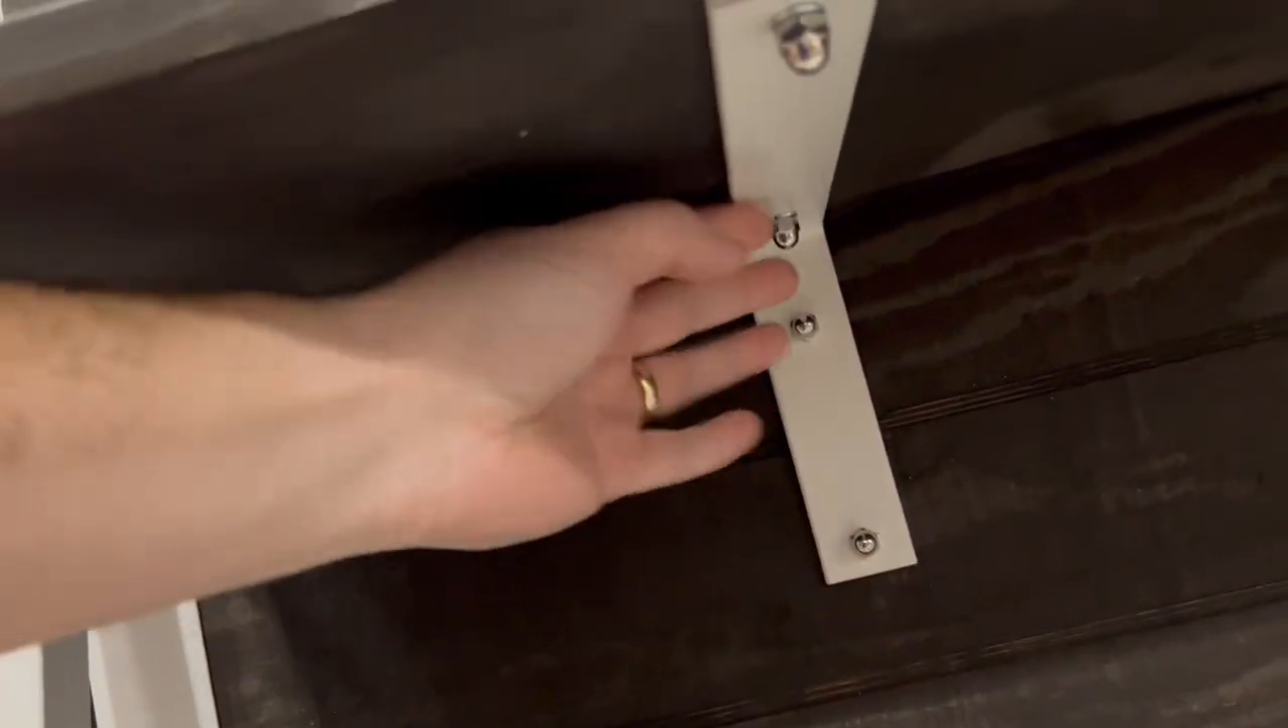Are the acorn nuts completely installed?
Yes.